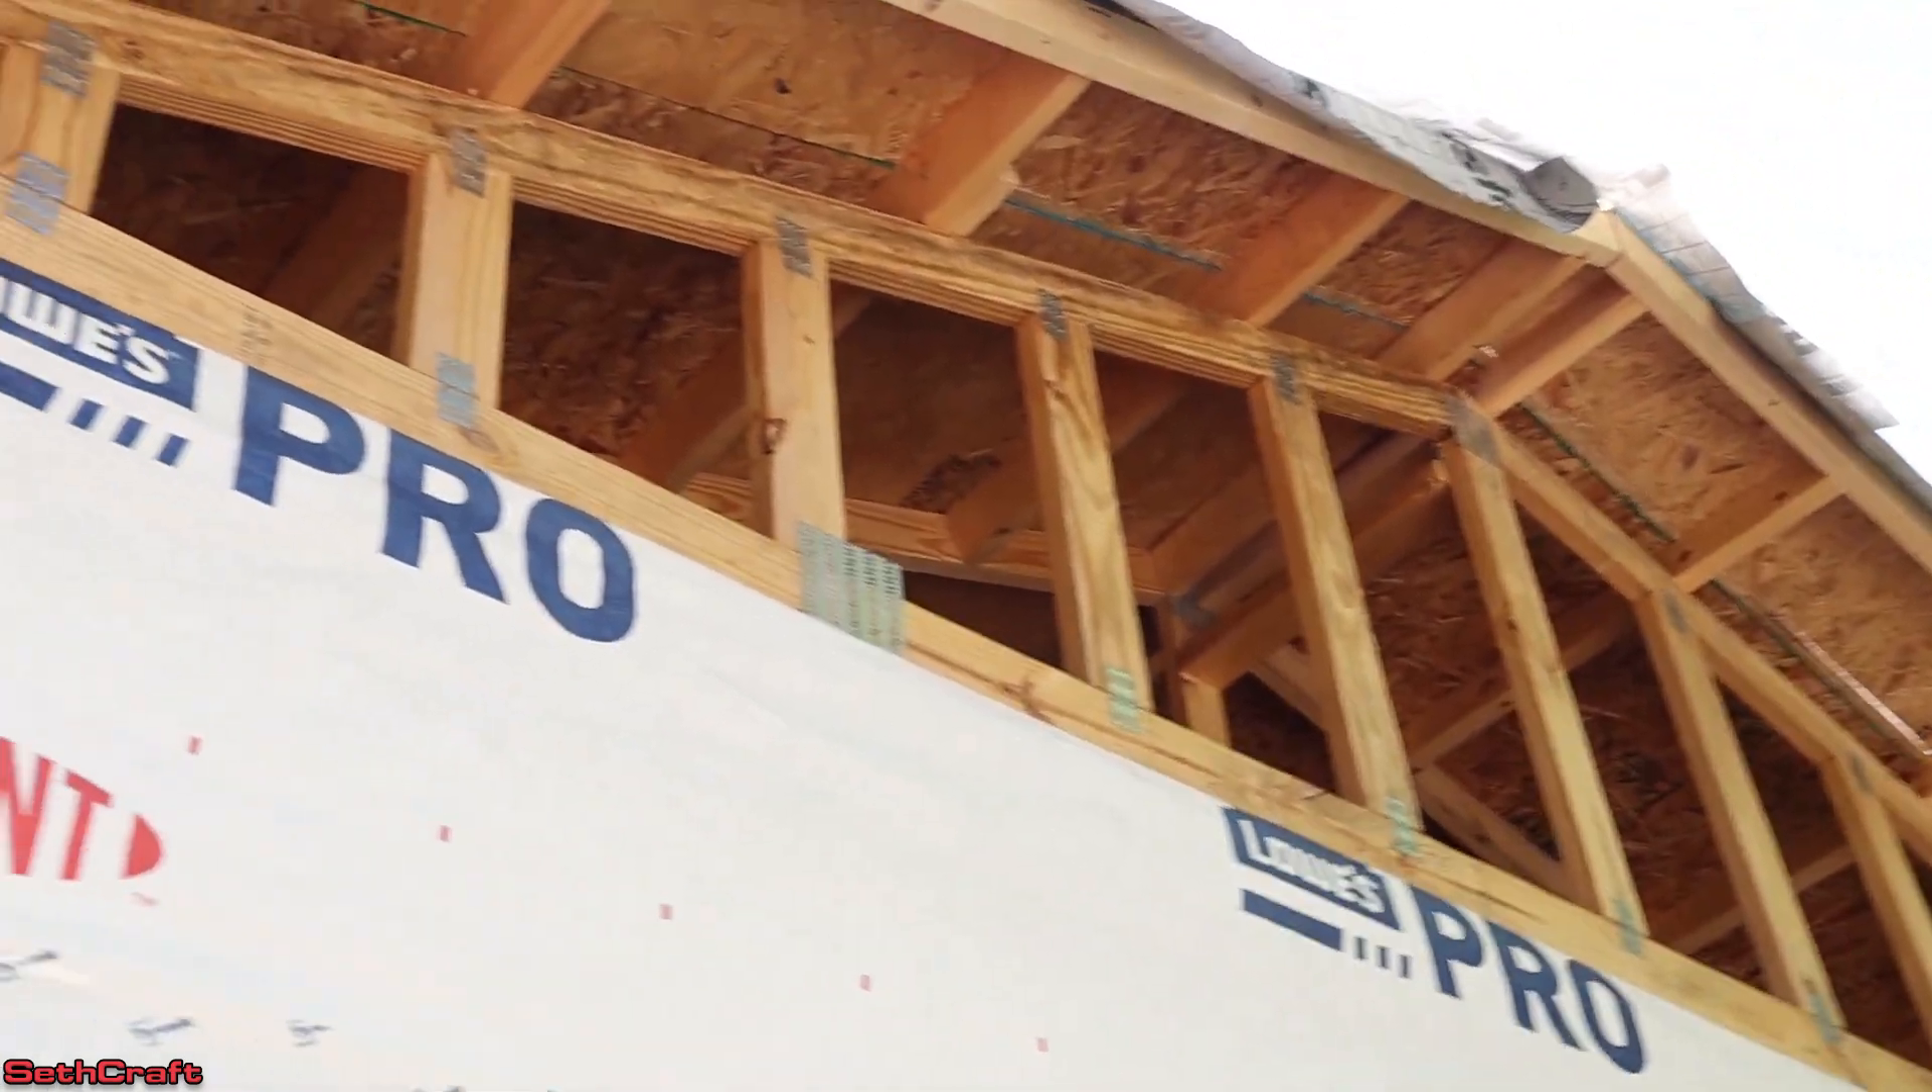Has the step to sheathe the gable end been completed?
No.